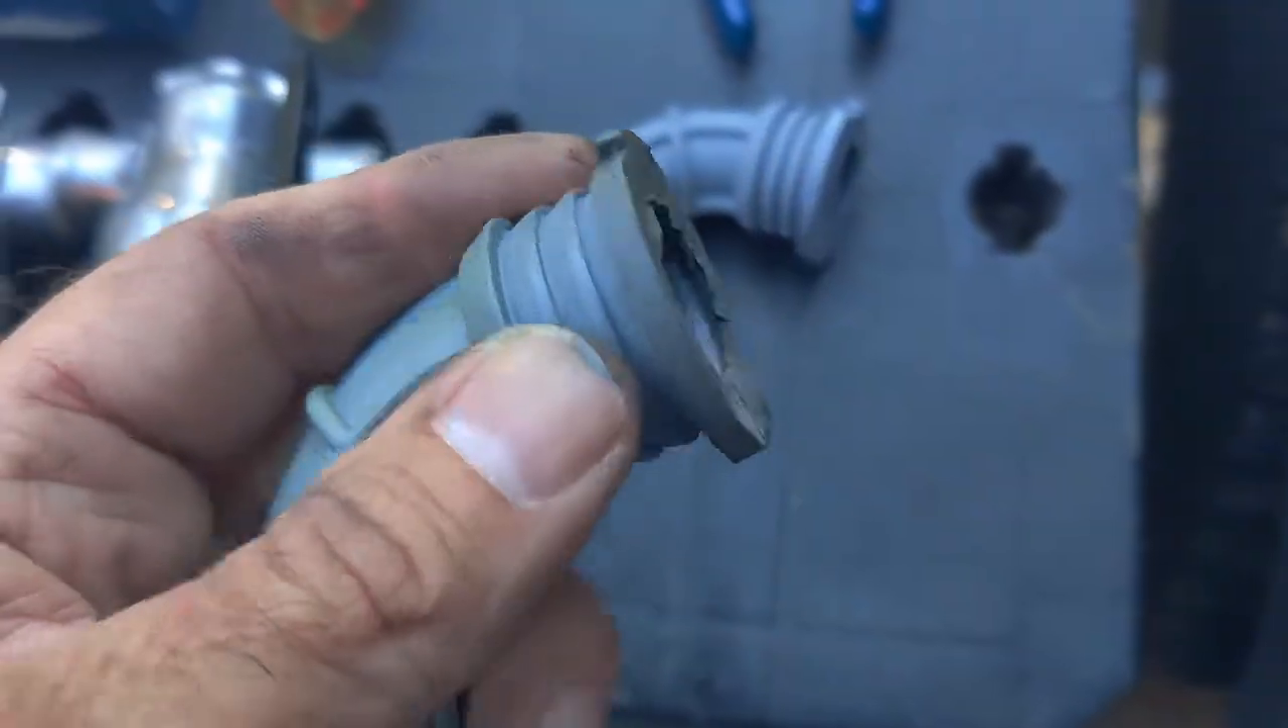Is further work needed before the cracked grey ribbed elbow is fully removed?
No.